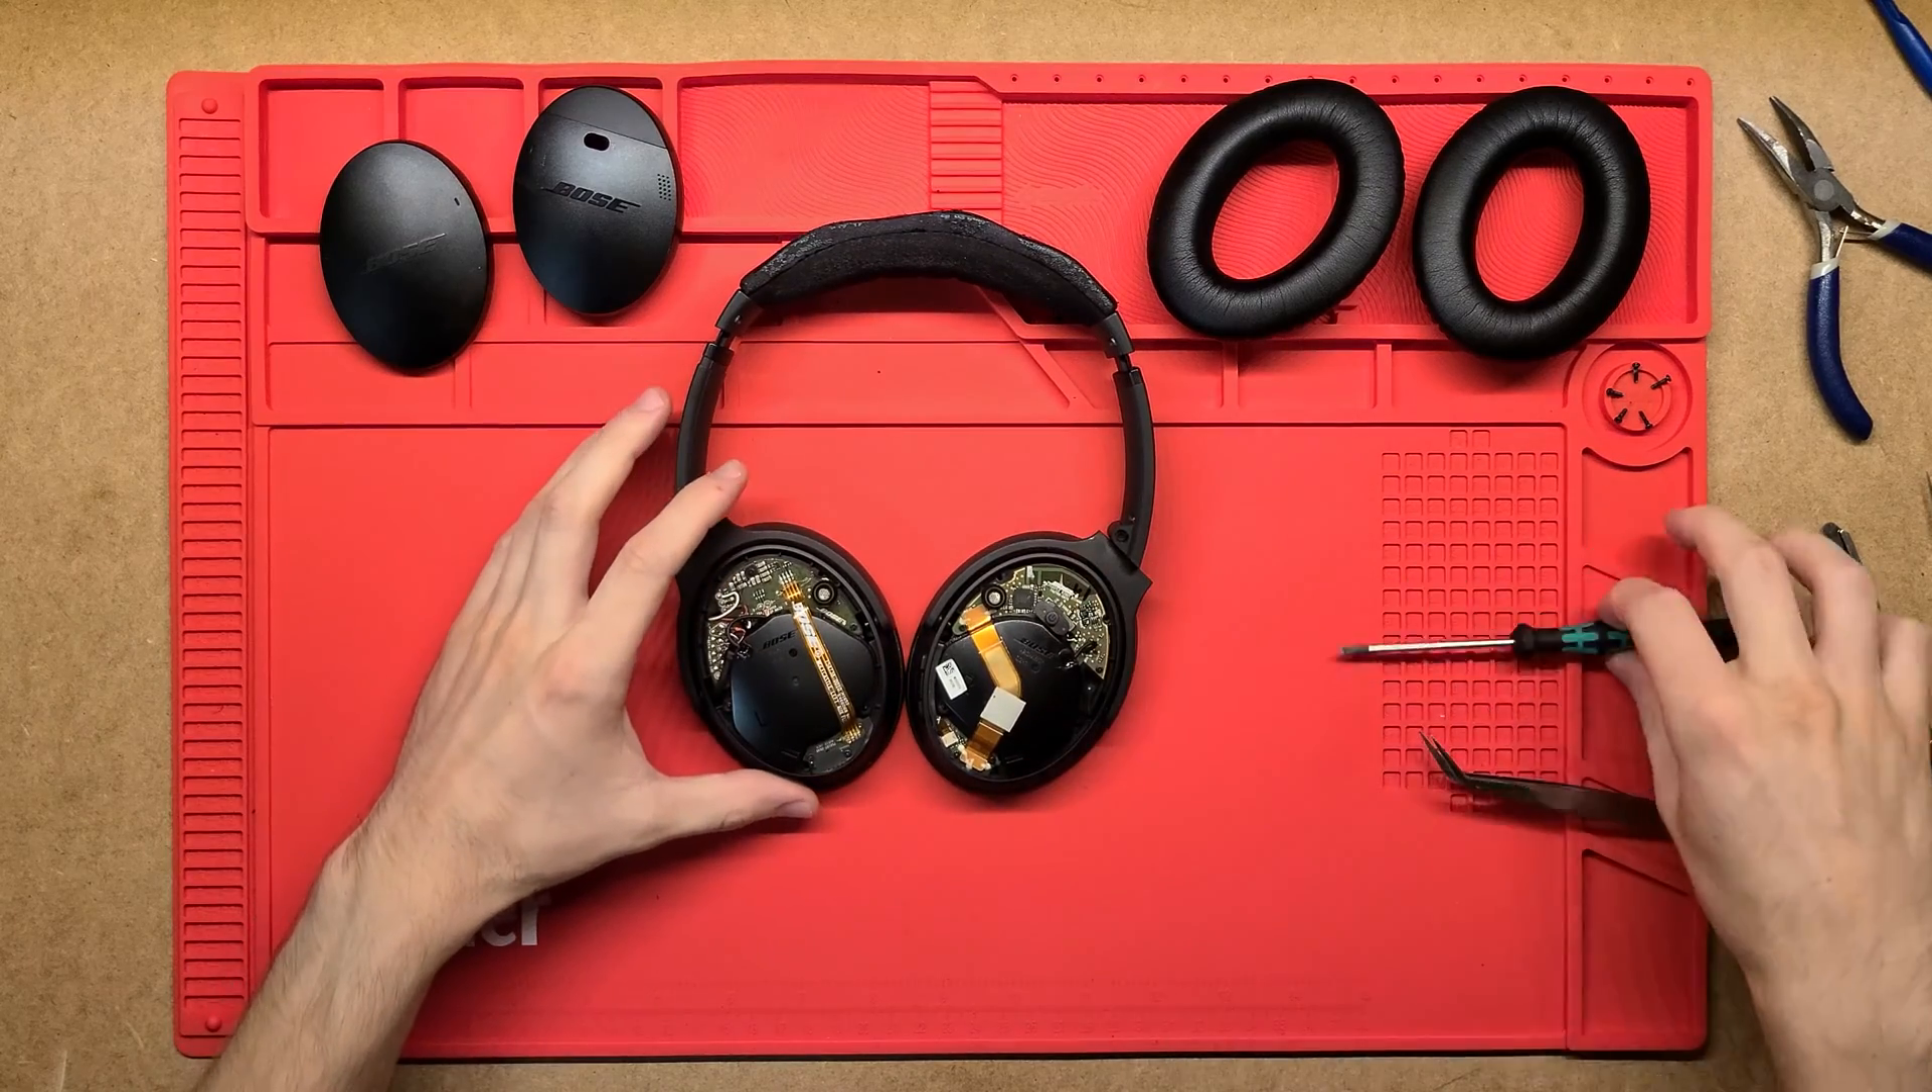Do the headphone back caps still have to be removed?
No.